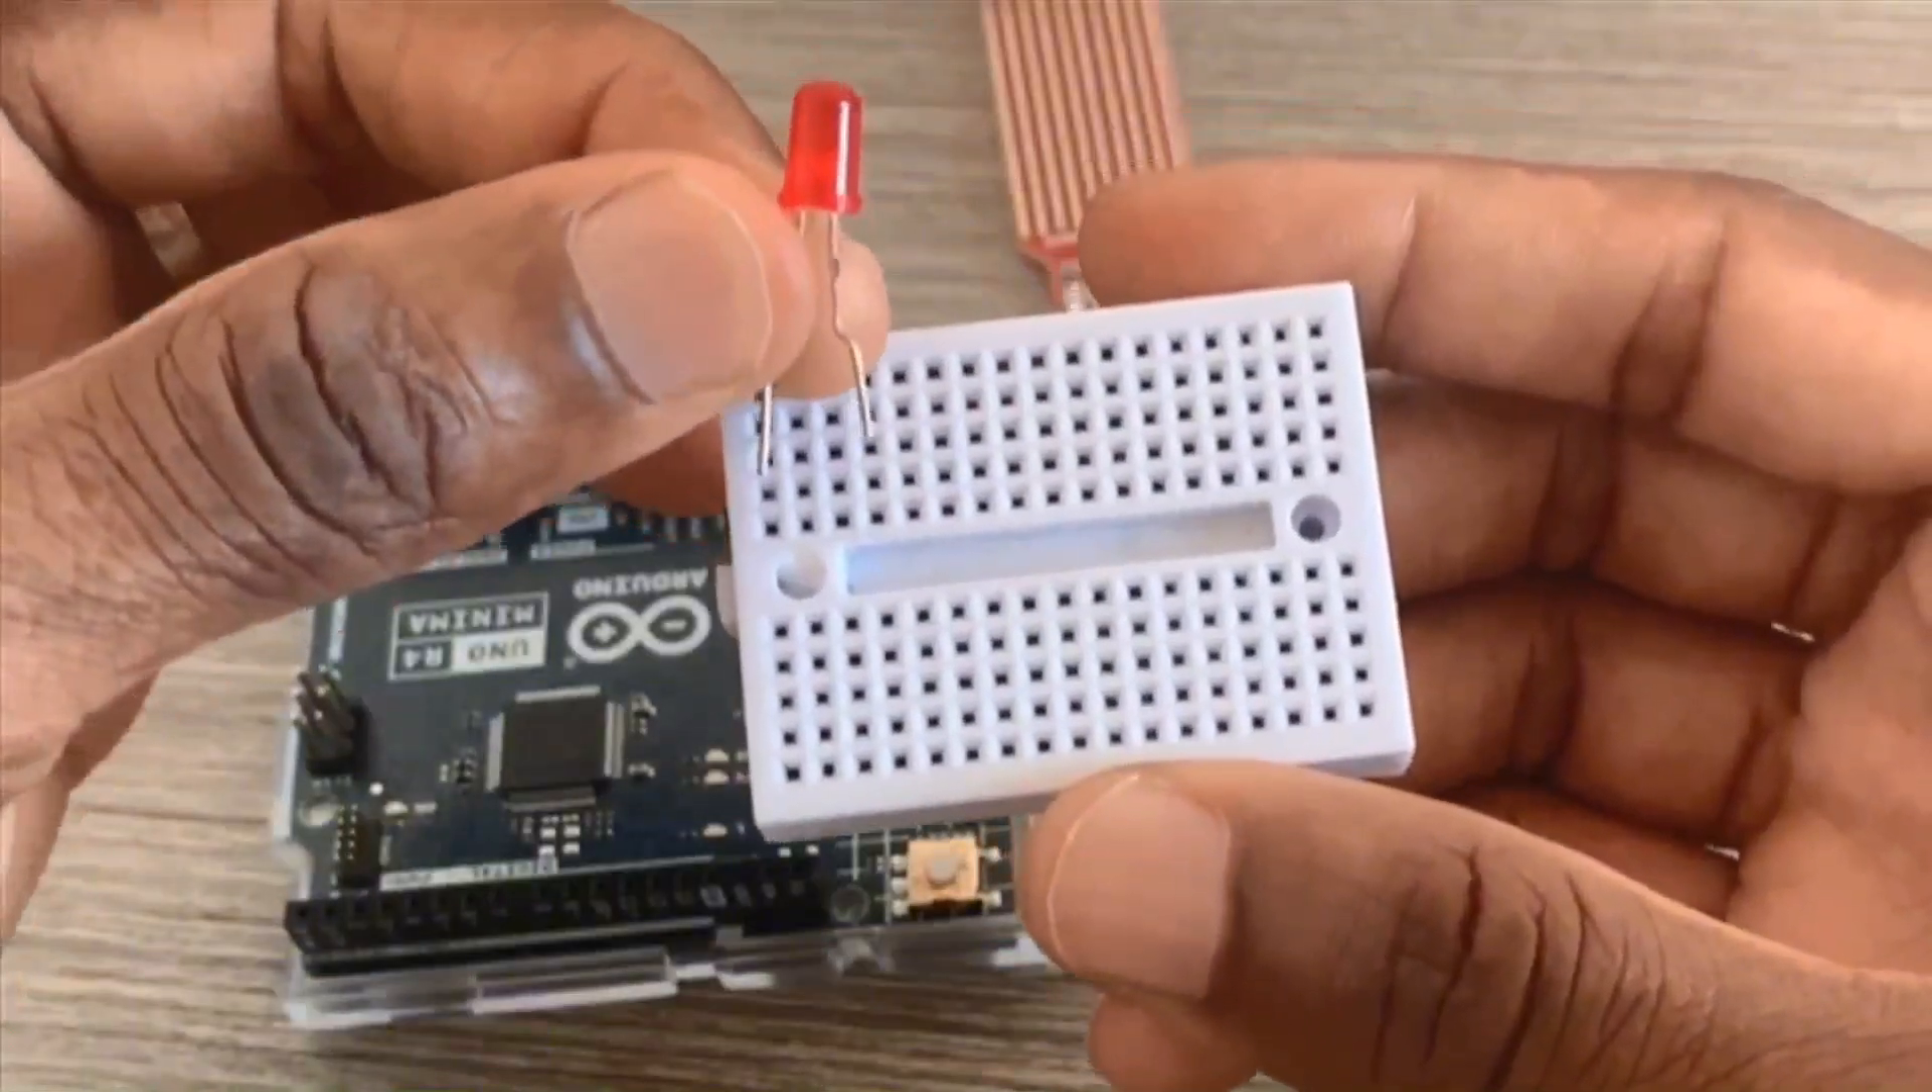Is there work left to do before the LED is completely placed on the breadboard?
Yes.